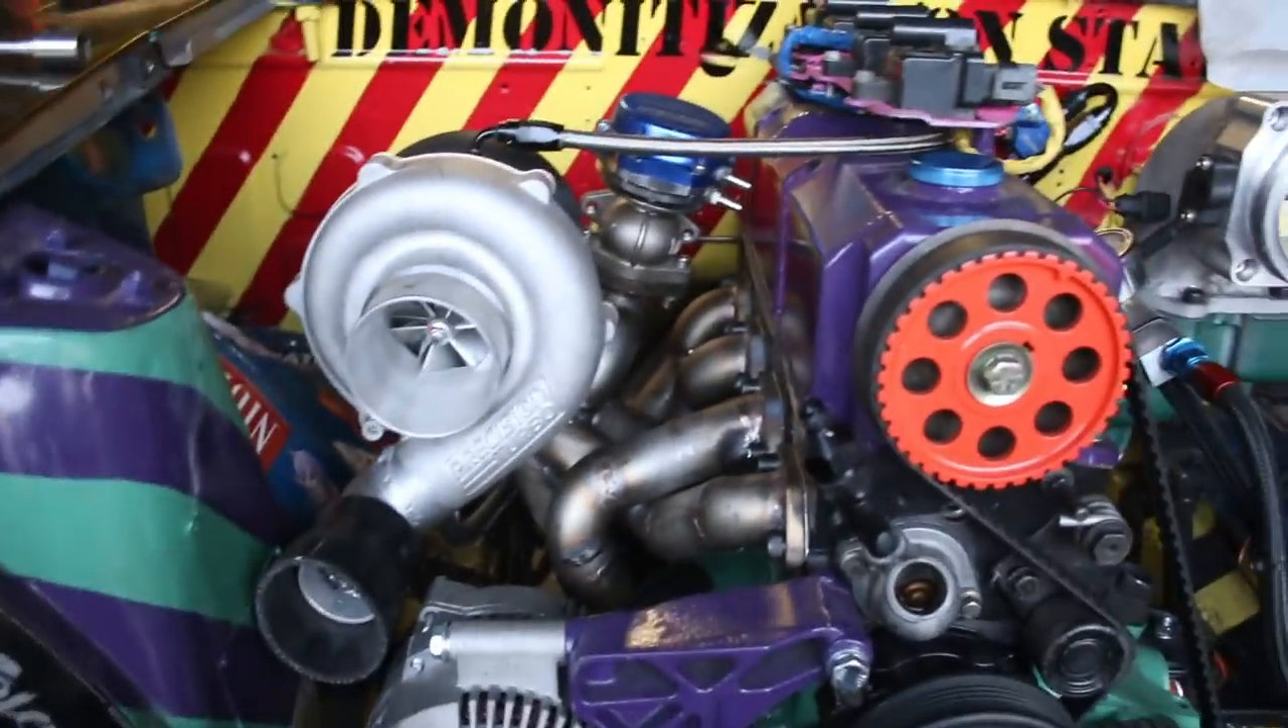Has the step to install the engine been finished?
Yes.